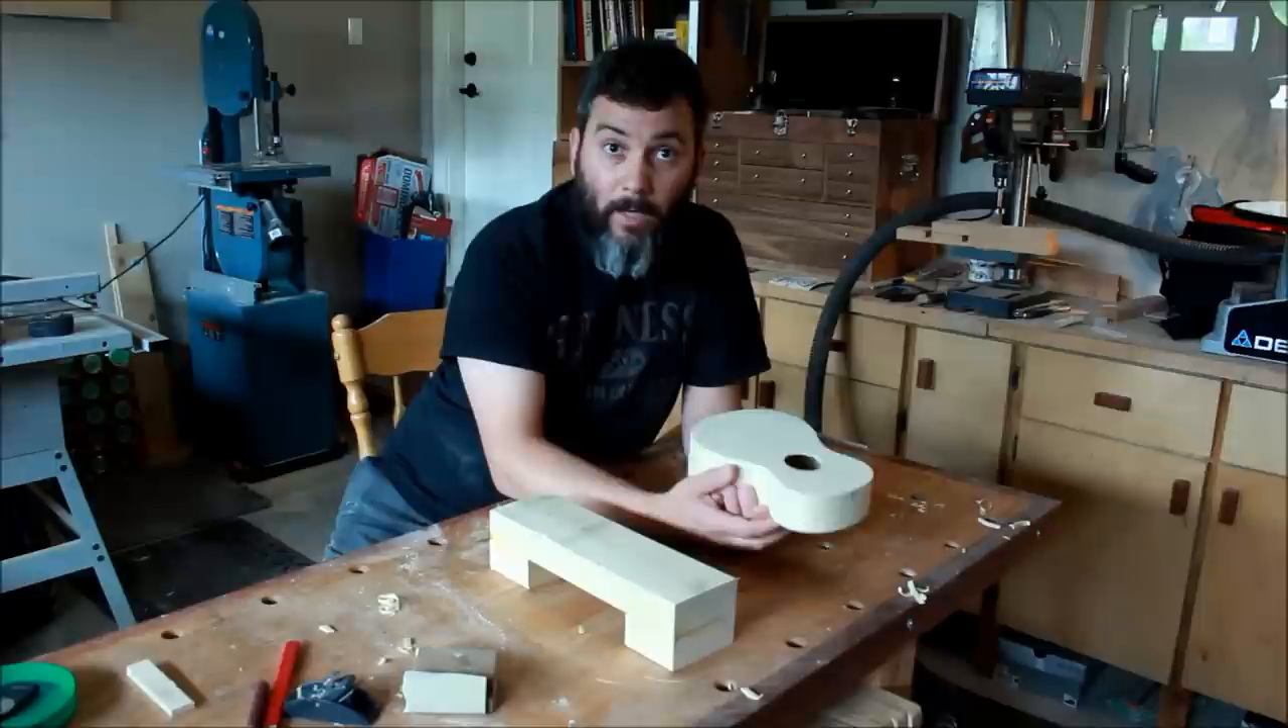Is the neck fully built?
No.